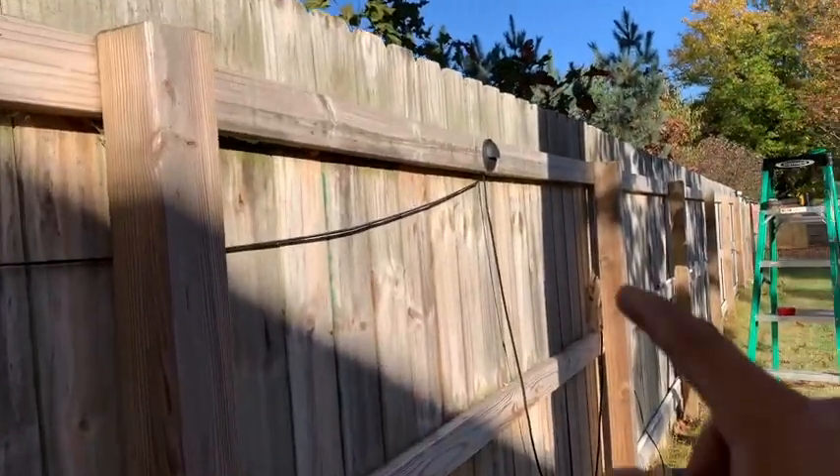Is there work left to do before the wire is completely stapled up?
Yes.